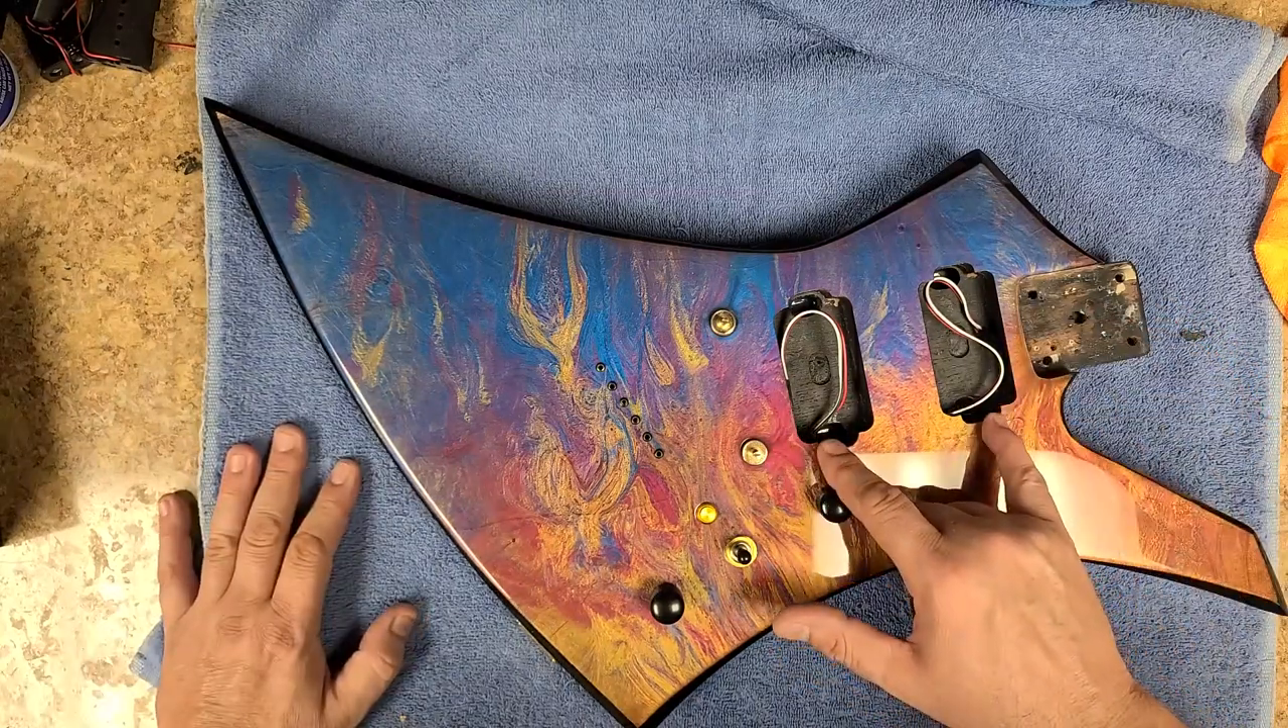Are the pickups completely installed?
No.